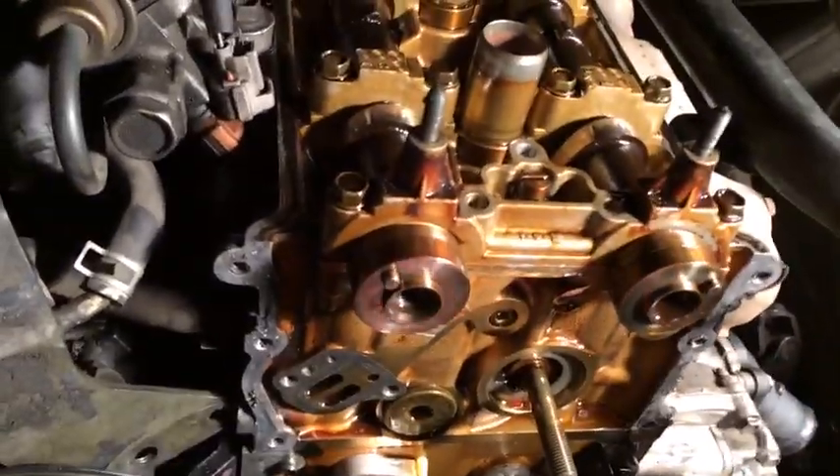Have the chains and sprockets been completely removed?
Yes.